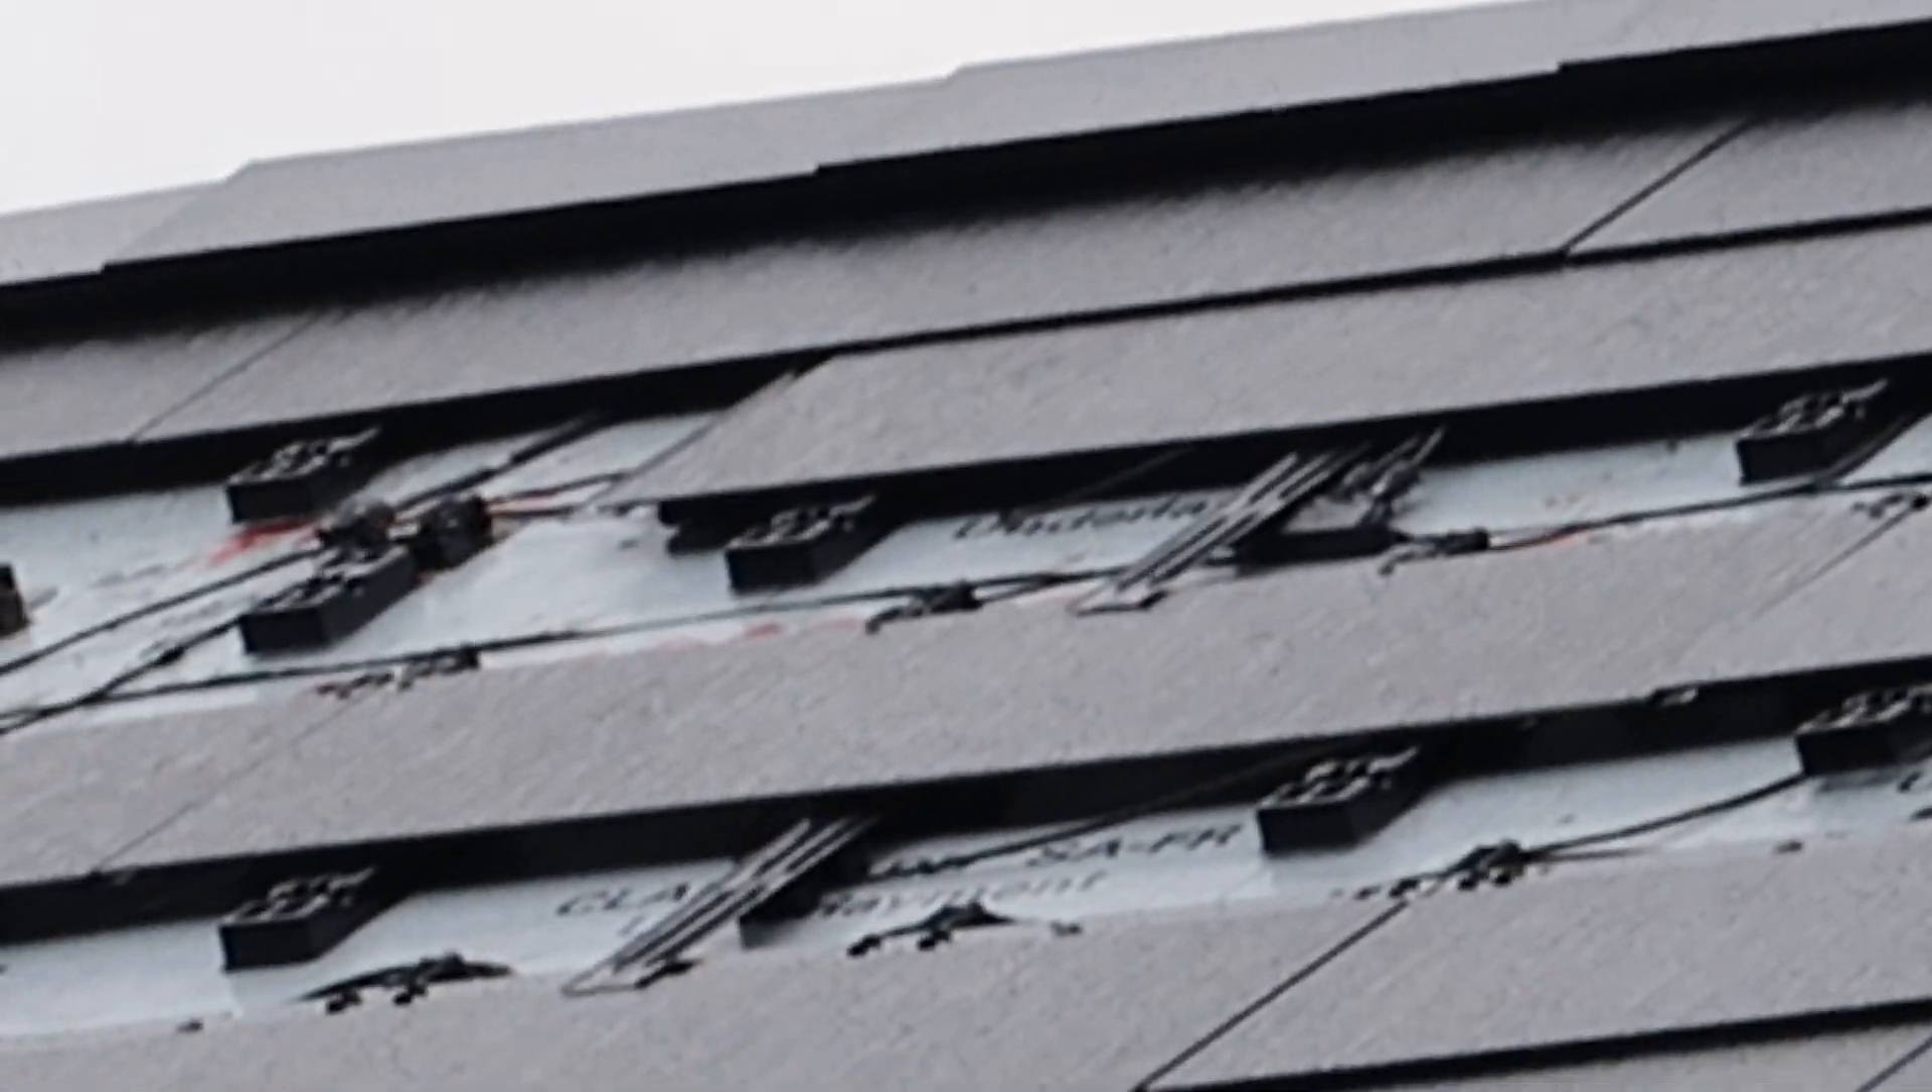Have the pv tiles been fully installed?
No.